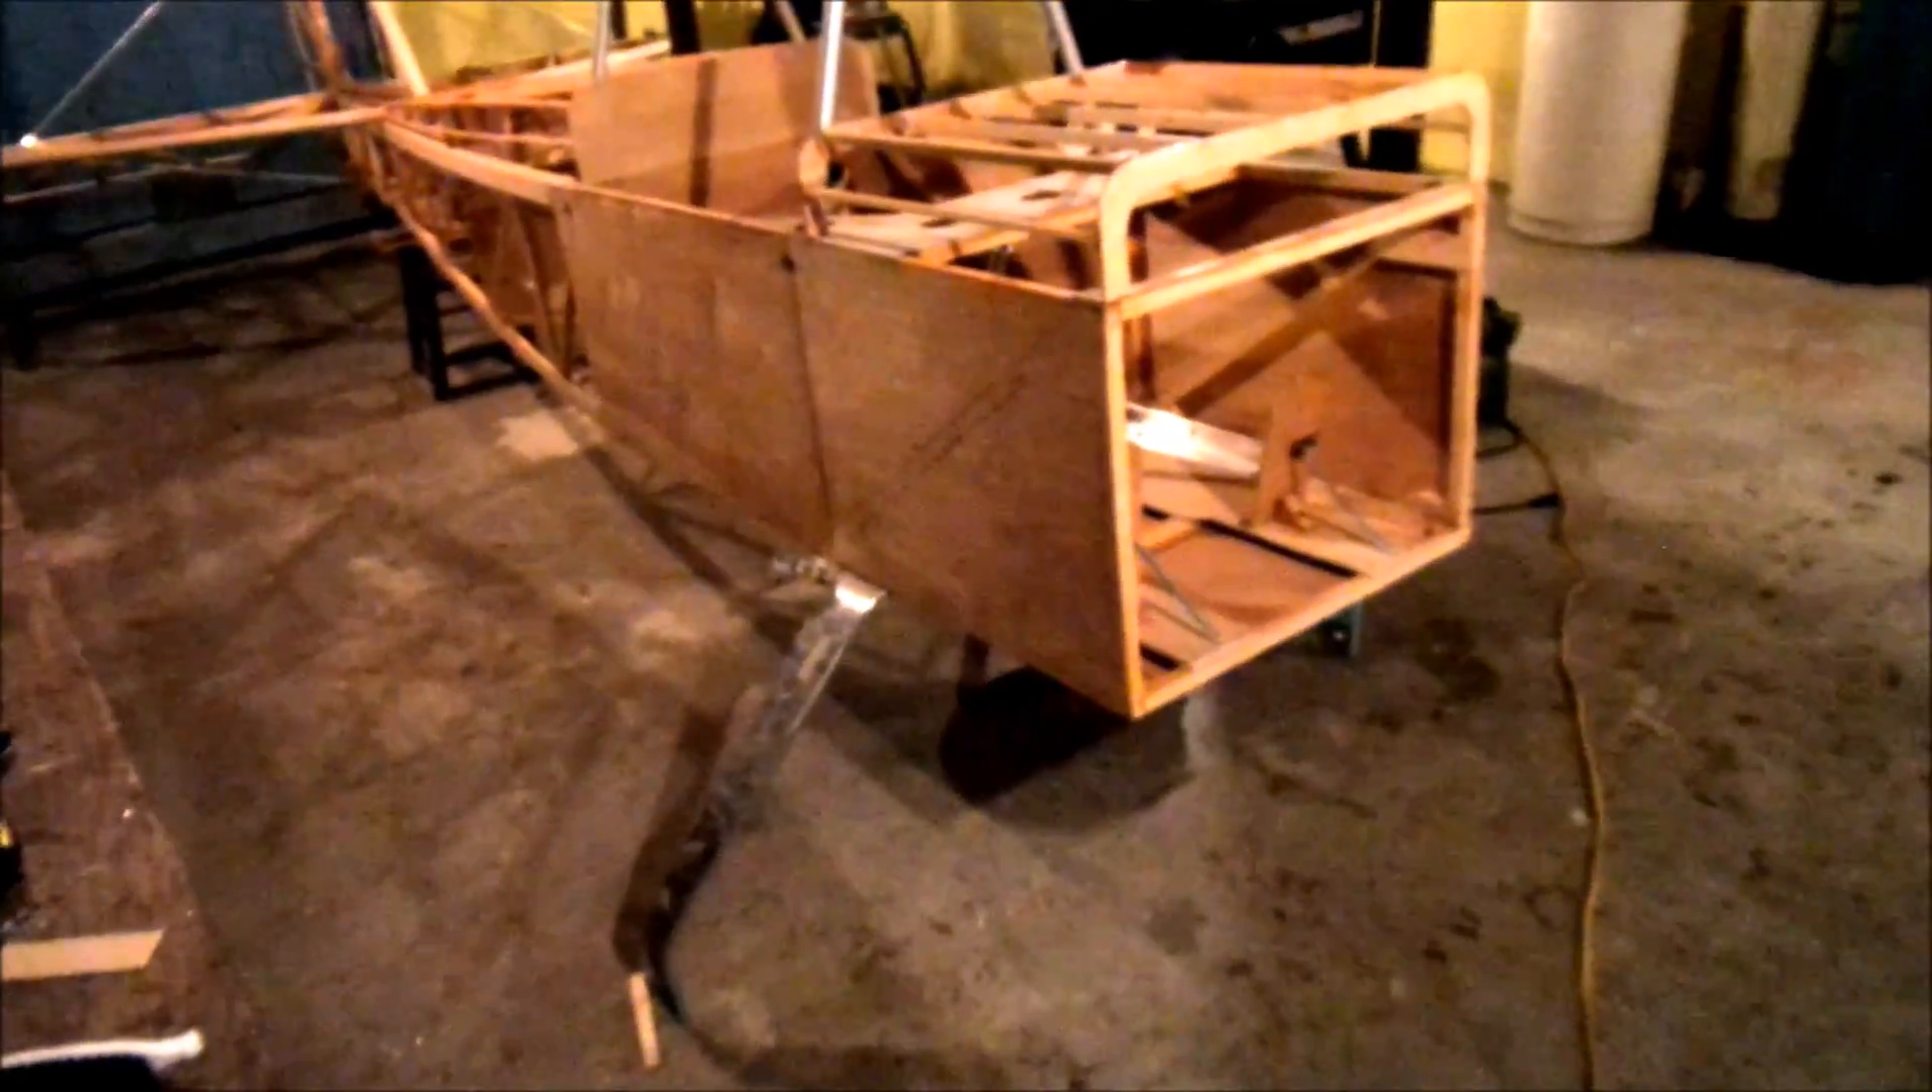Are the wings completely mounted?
No.